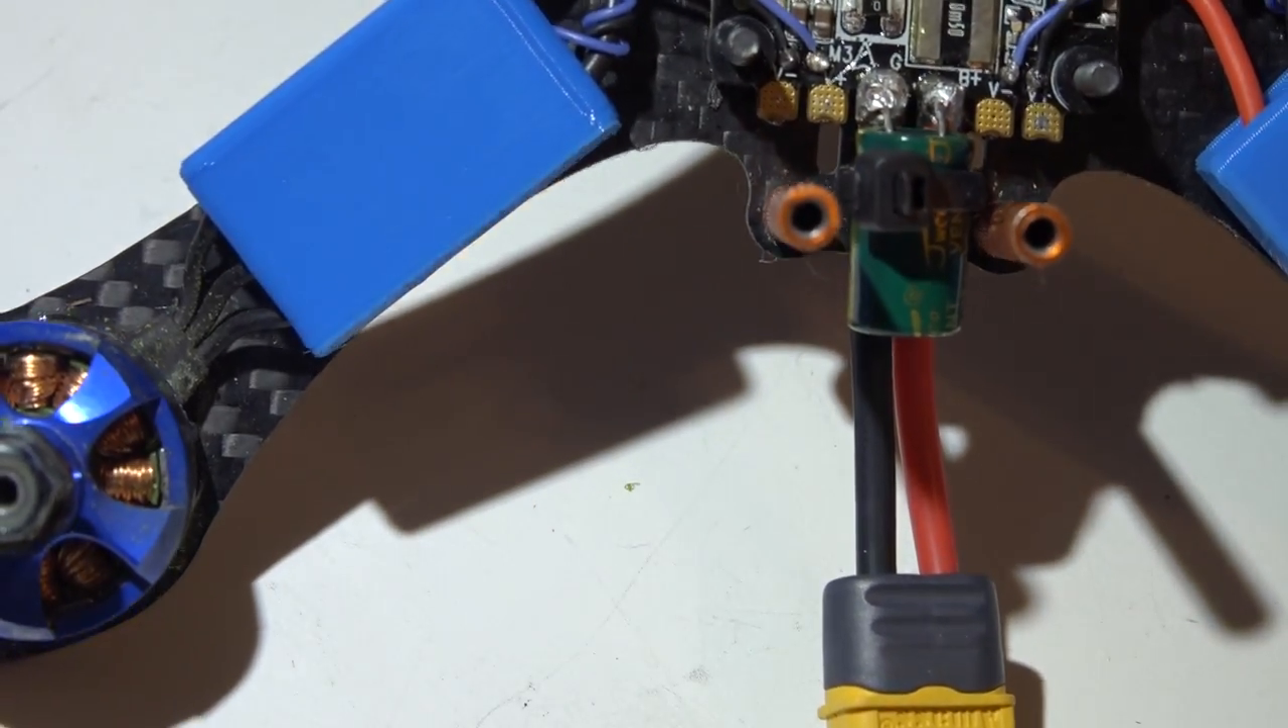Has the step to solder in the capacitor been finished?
Yes.